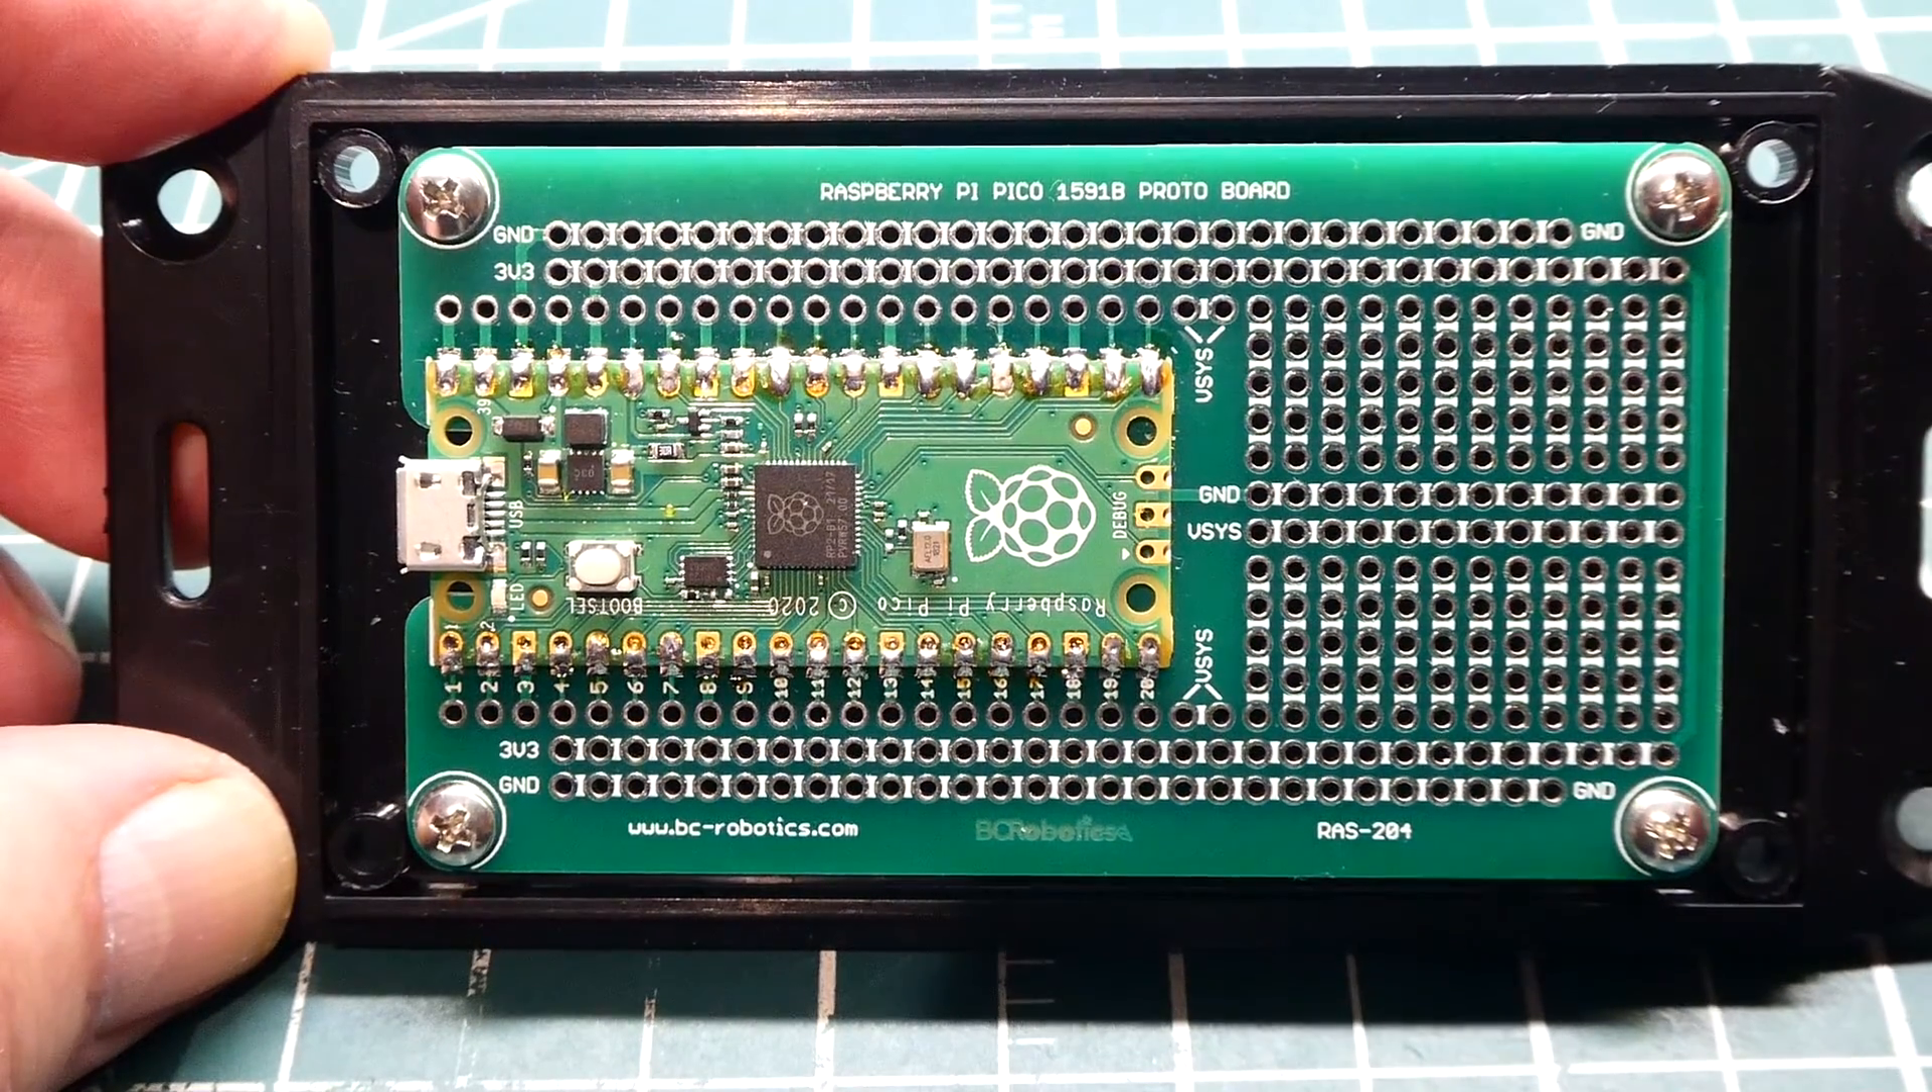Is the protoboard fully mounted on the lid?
Yes.